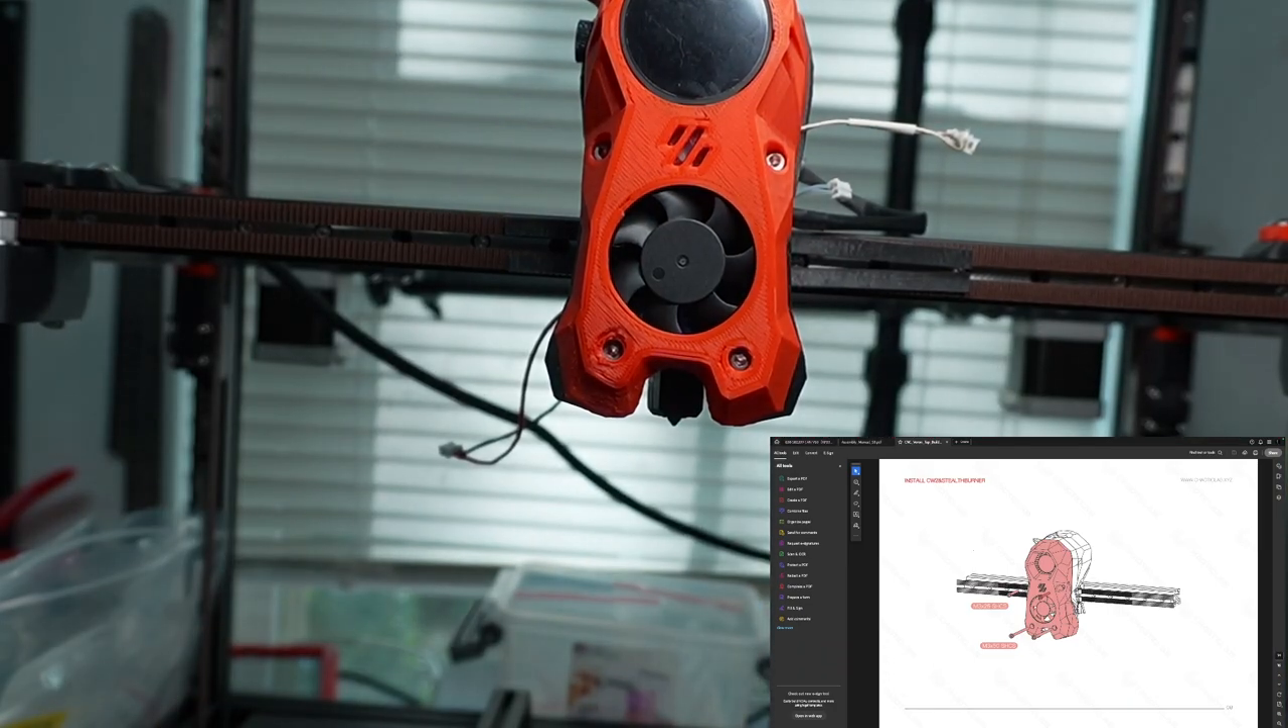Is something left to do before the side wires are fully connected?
Yes.